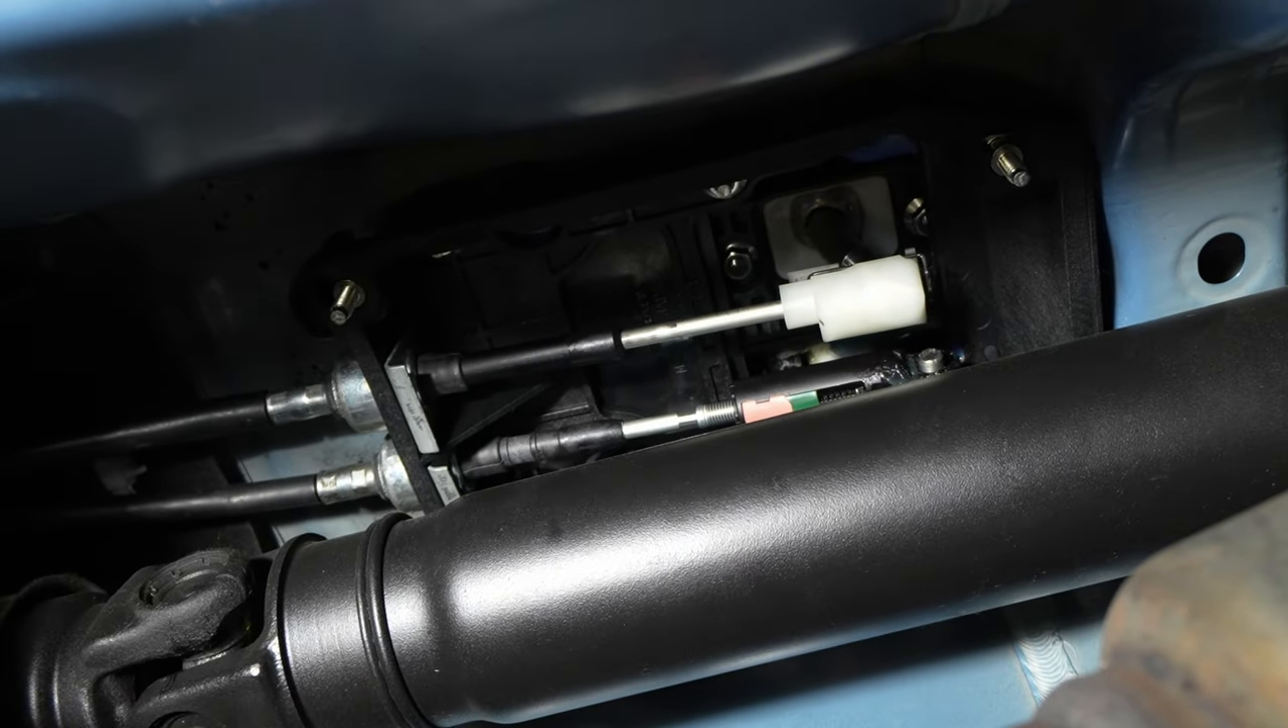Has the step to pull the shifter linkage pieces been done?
No.